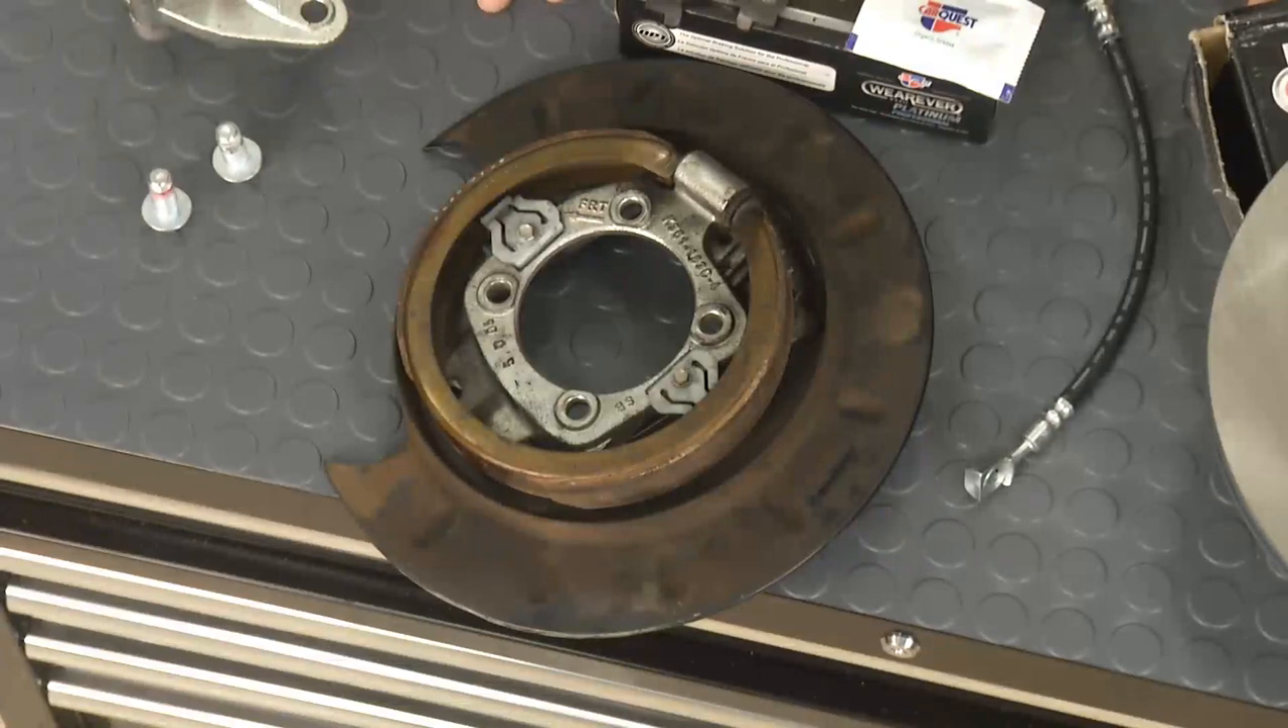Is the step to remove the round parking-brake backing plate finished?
Yes.